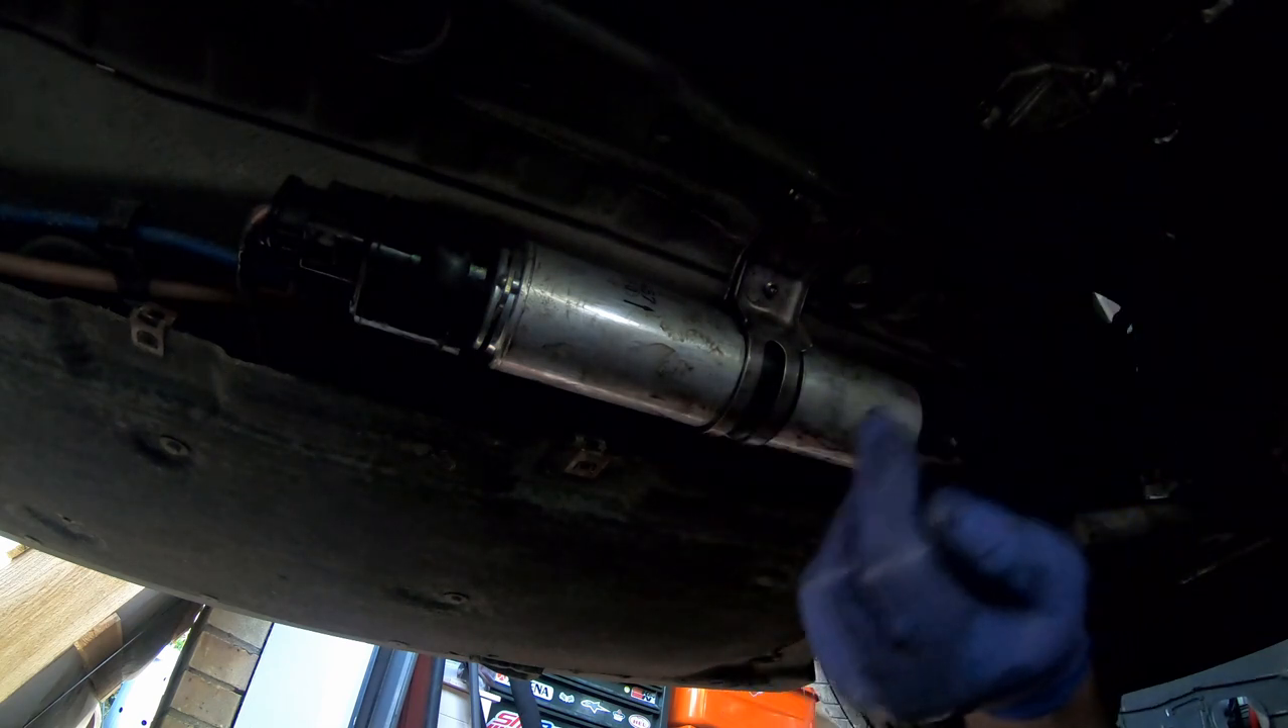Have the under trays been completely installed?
No.